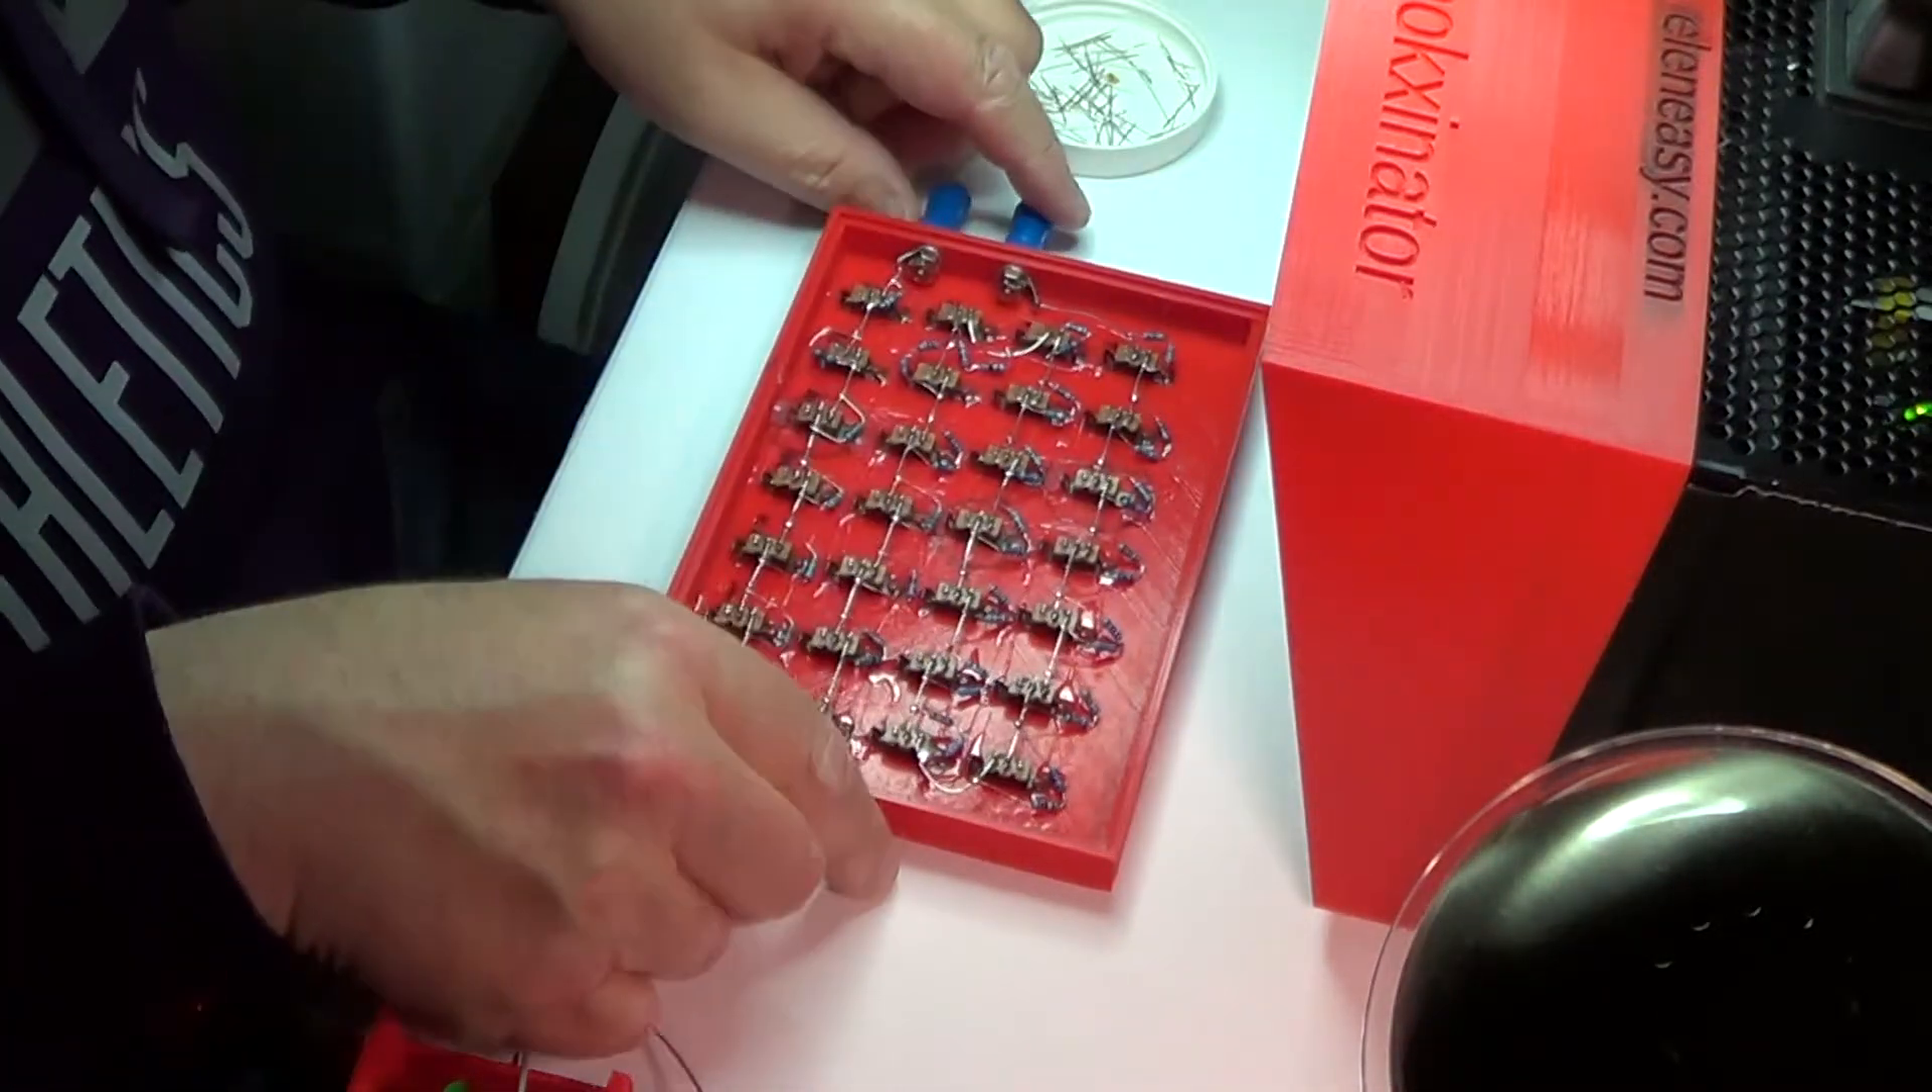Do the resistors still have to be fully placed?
No.